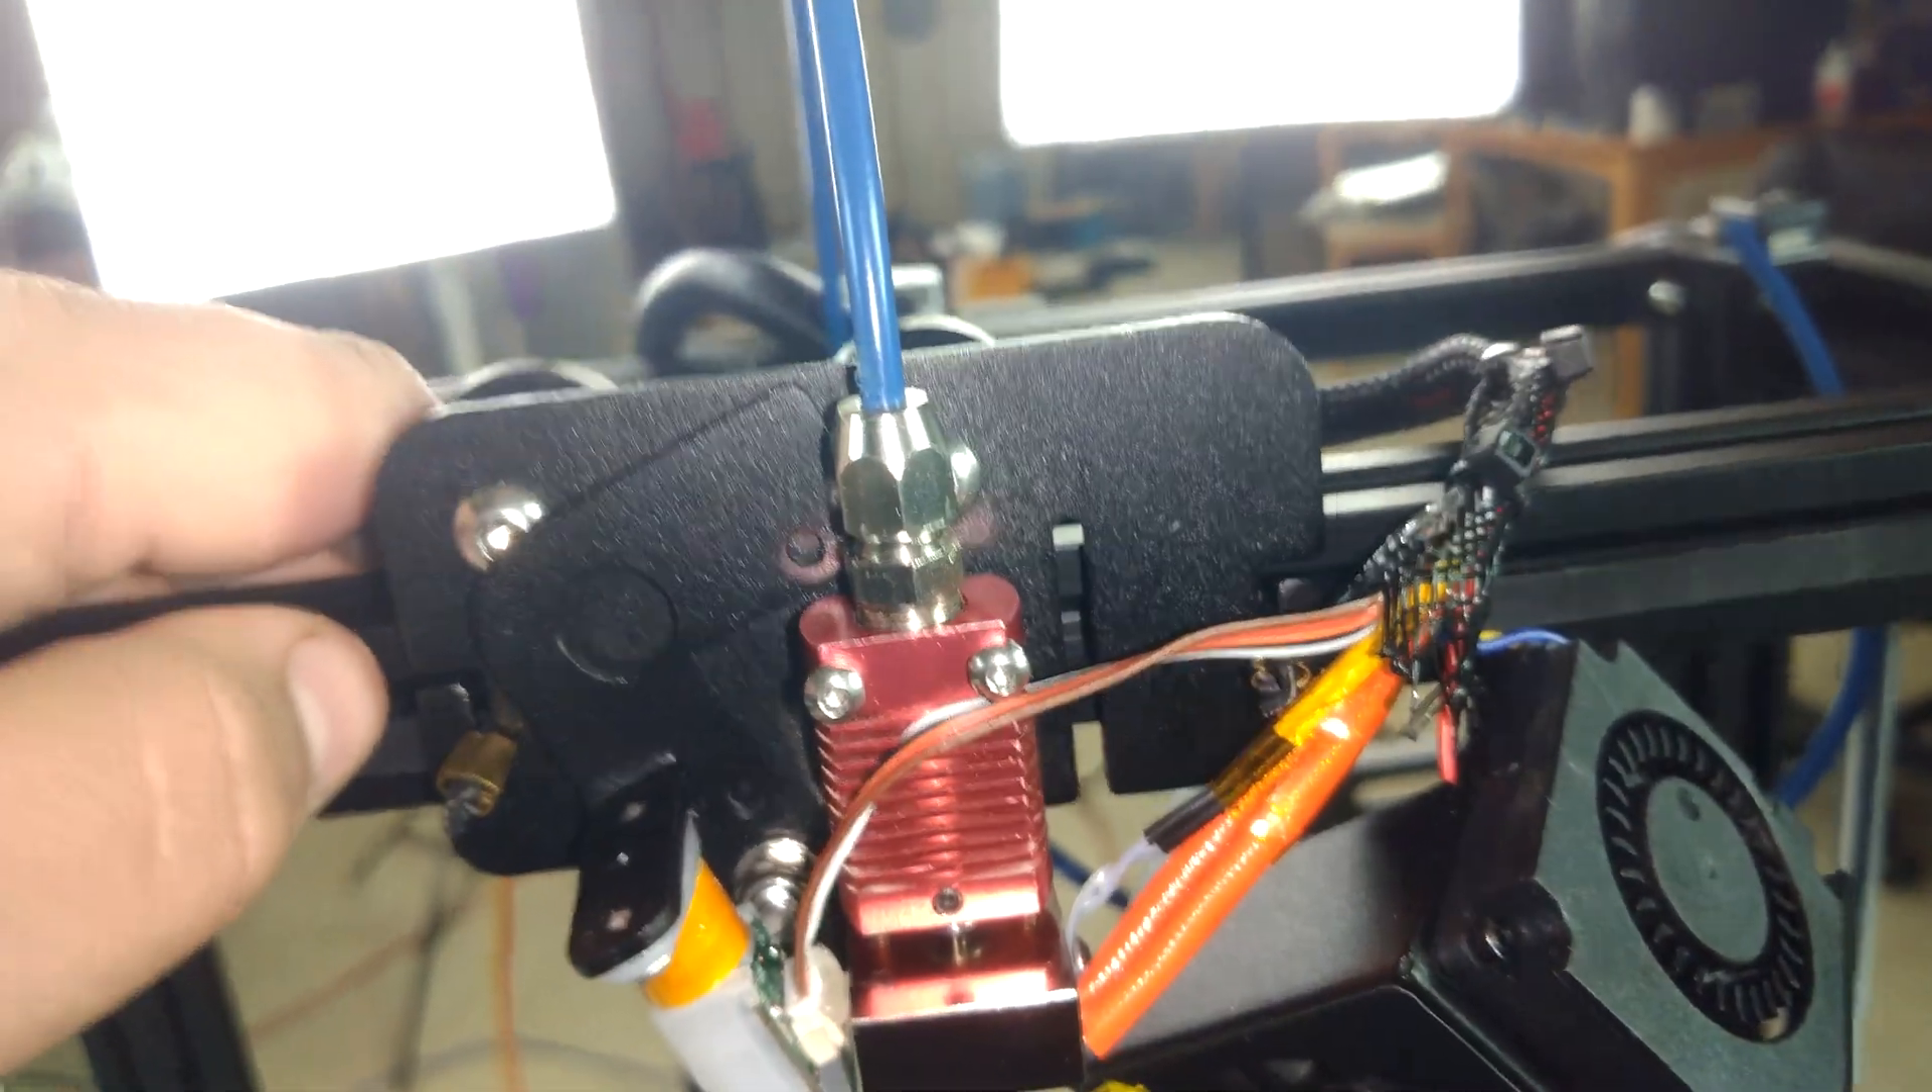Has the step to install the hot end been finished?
Yes.